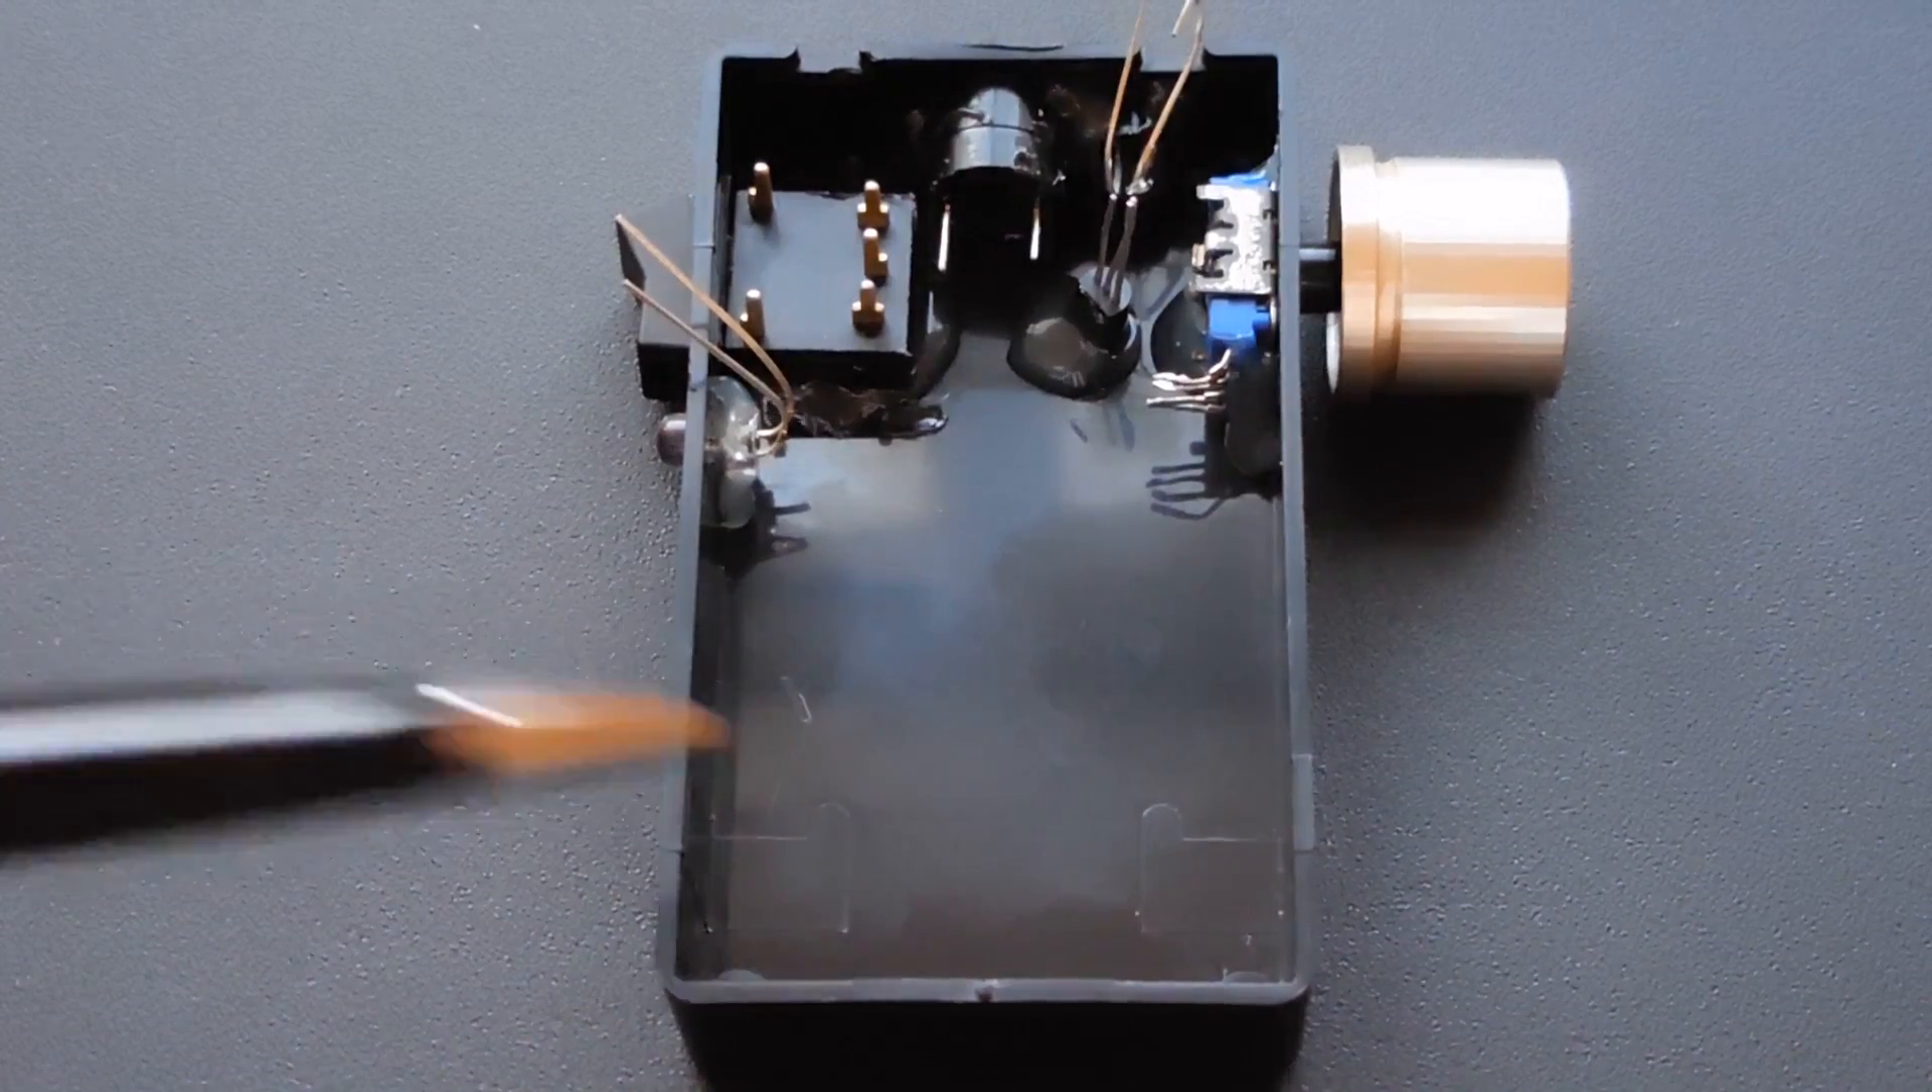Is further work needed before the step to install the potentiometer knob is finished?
No.